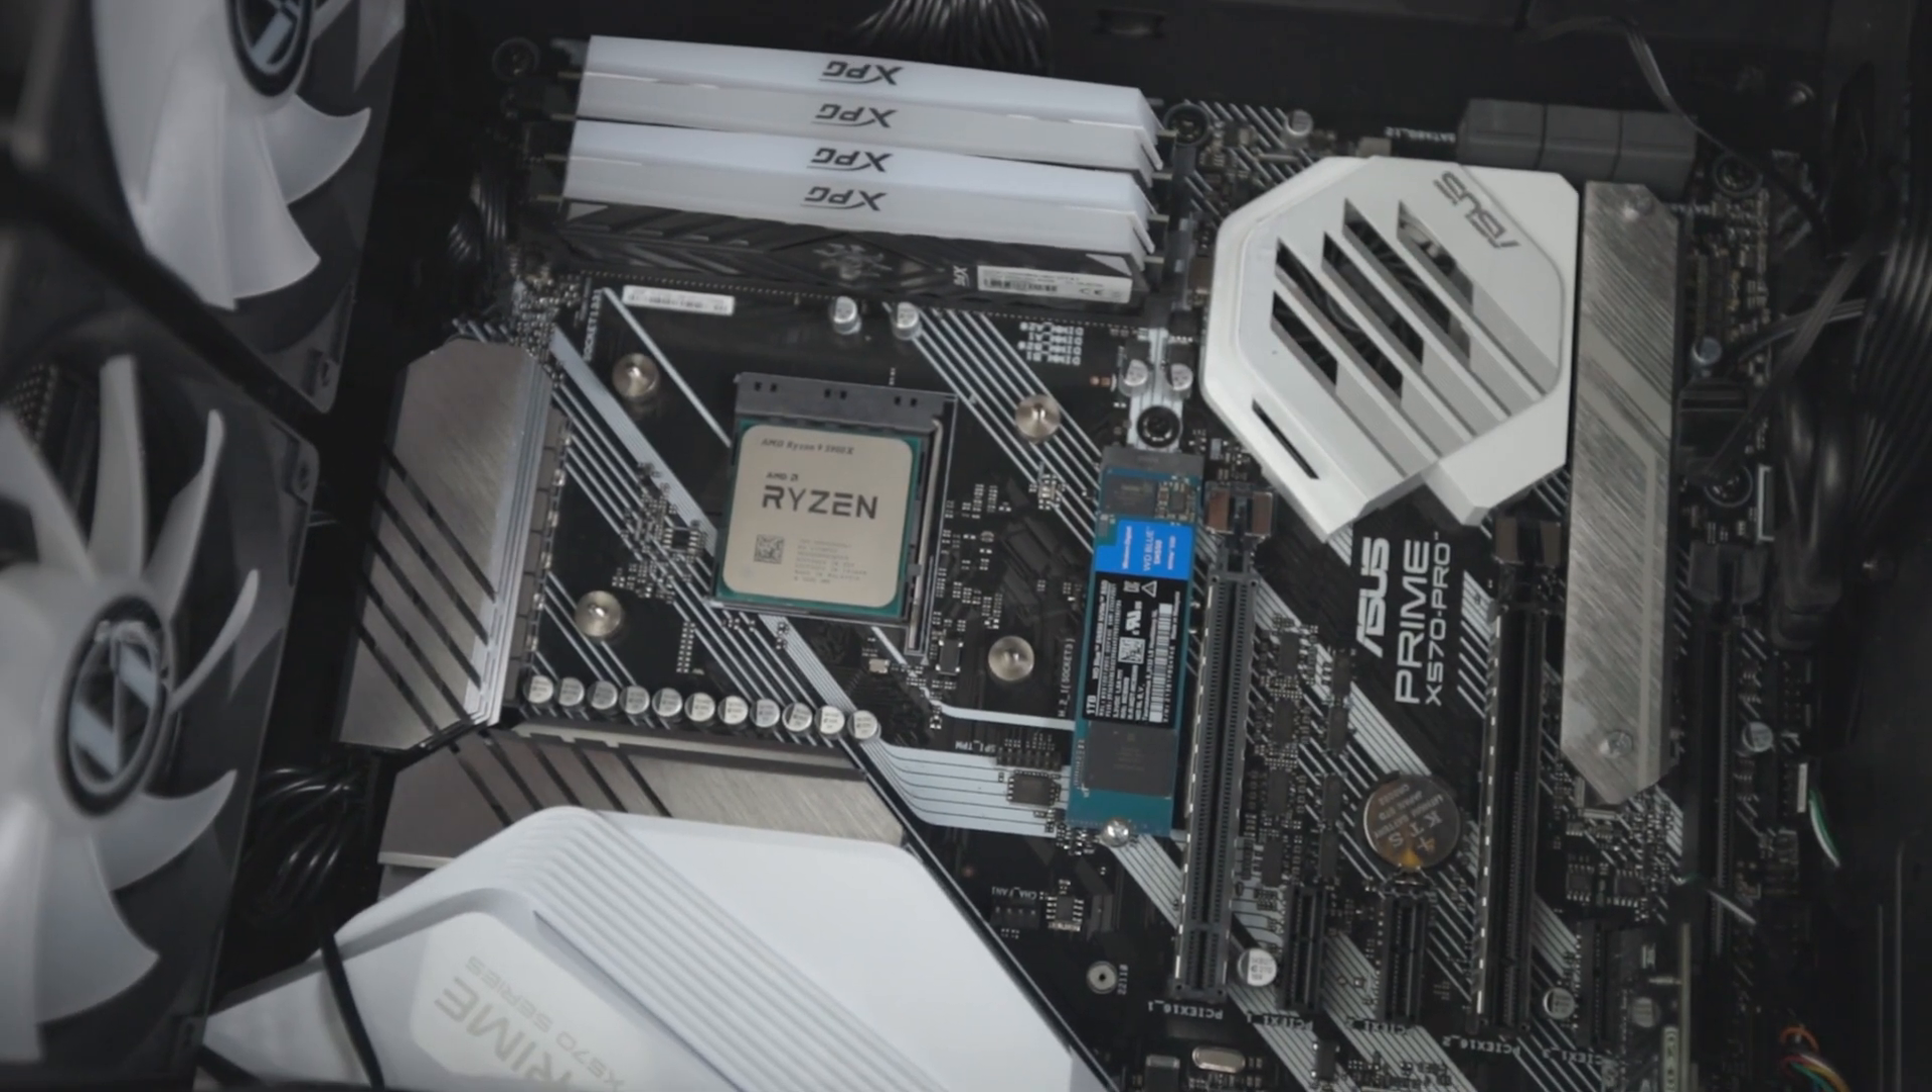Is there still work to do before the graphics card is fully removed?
No.